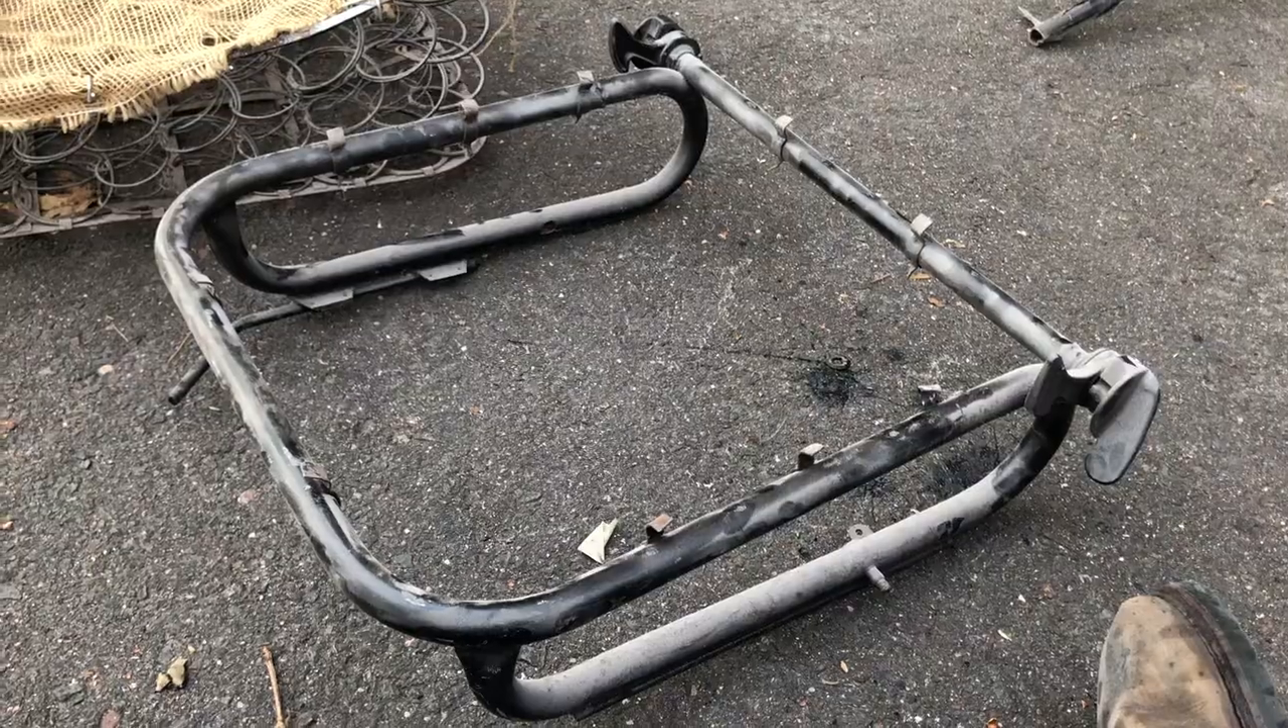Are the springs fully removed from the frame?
Yes.